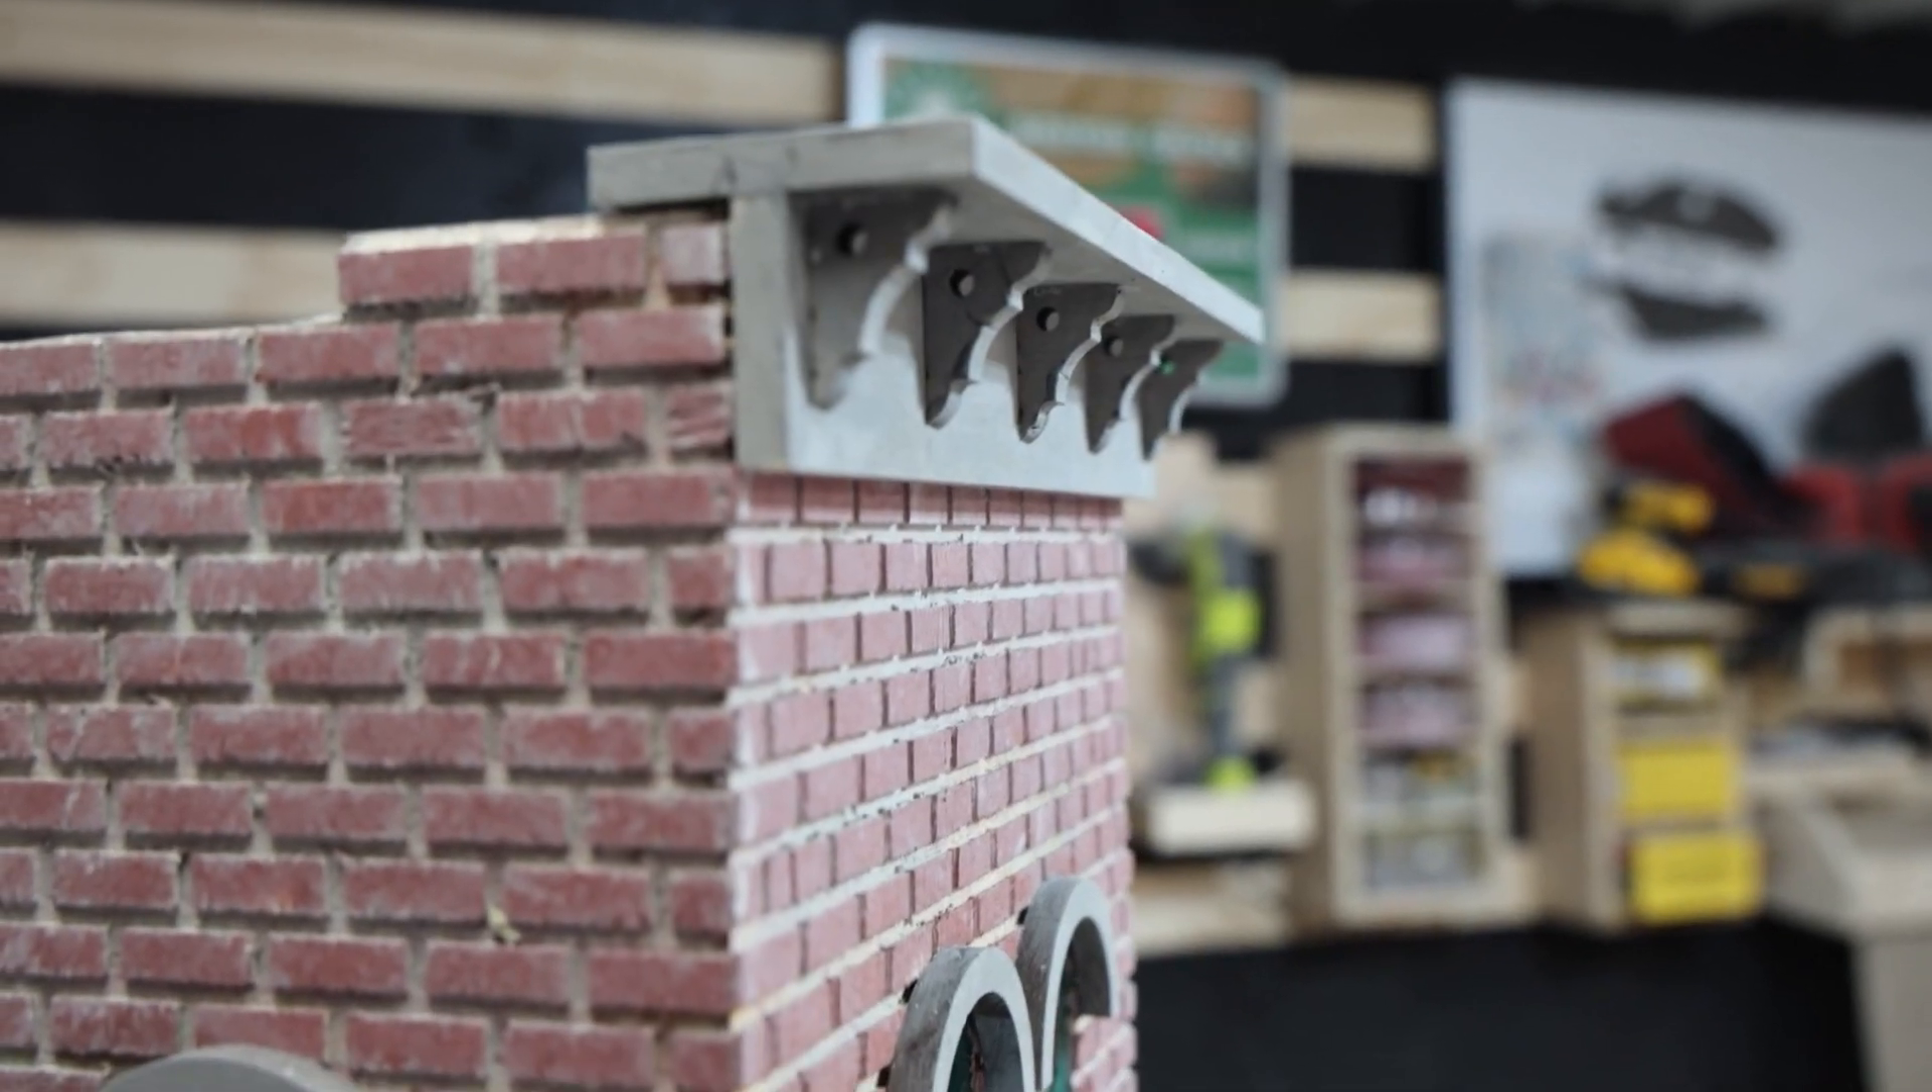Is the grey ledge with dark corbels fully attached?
Yes.